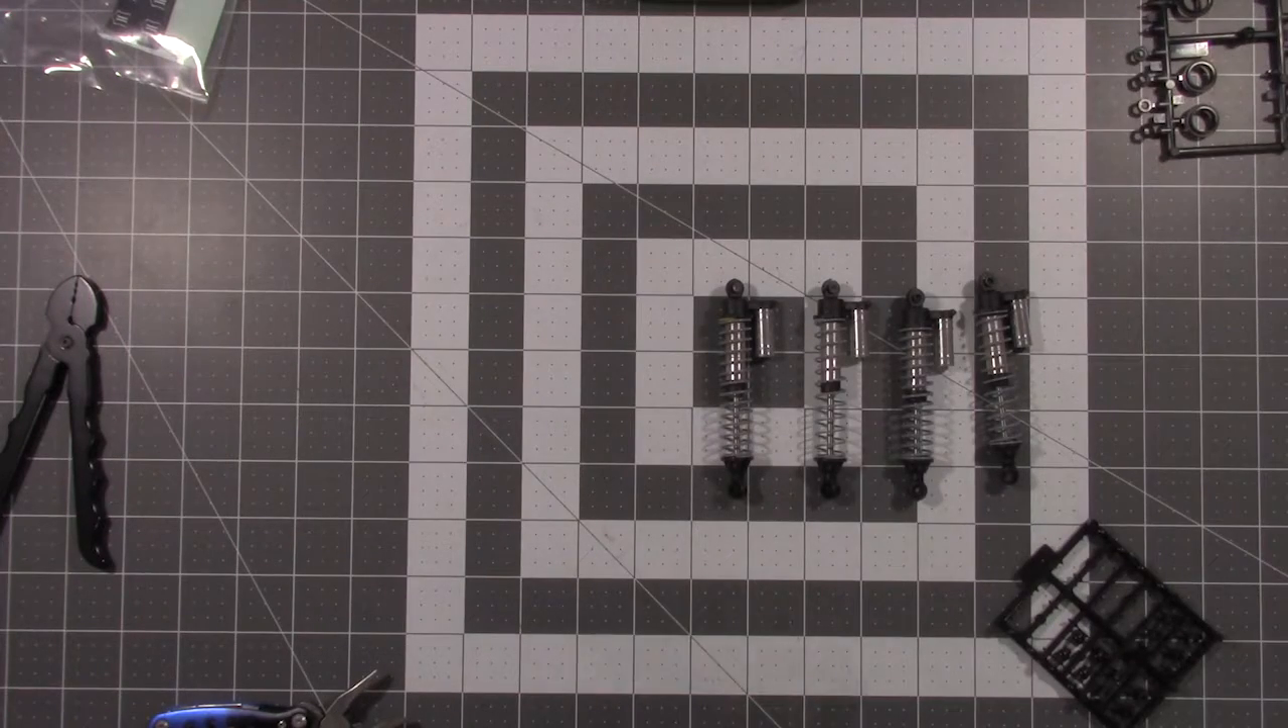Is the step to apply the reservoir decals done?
No.